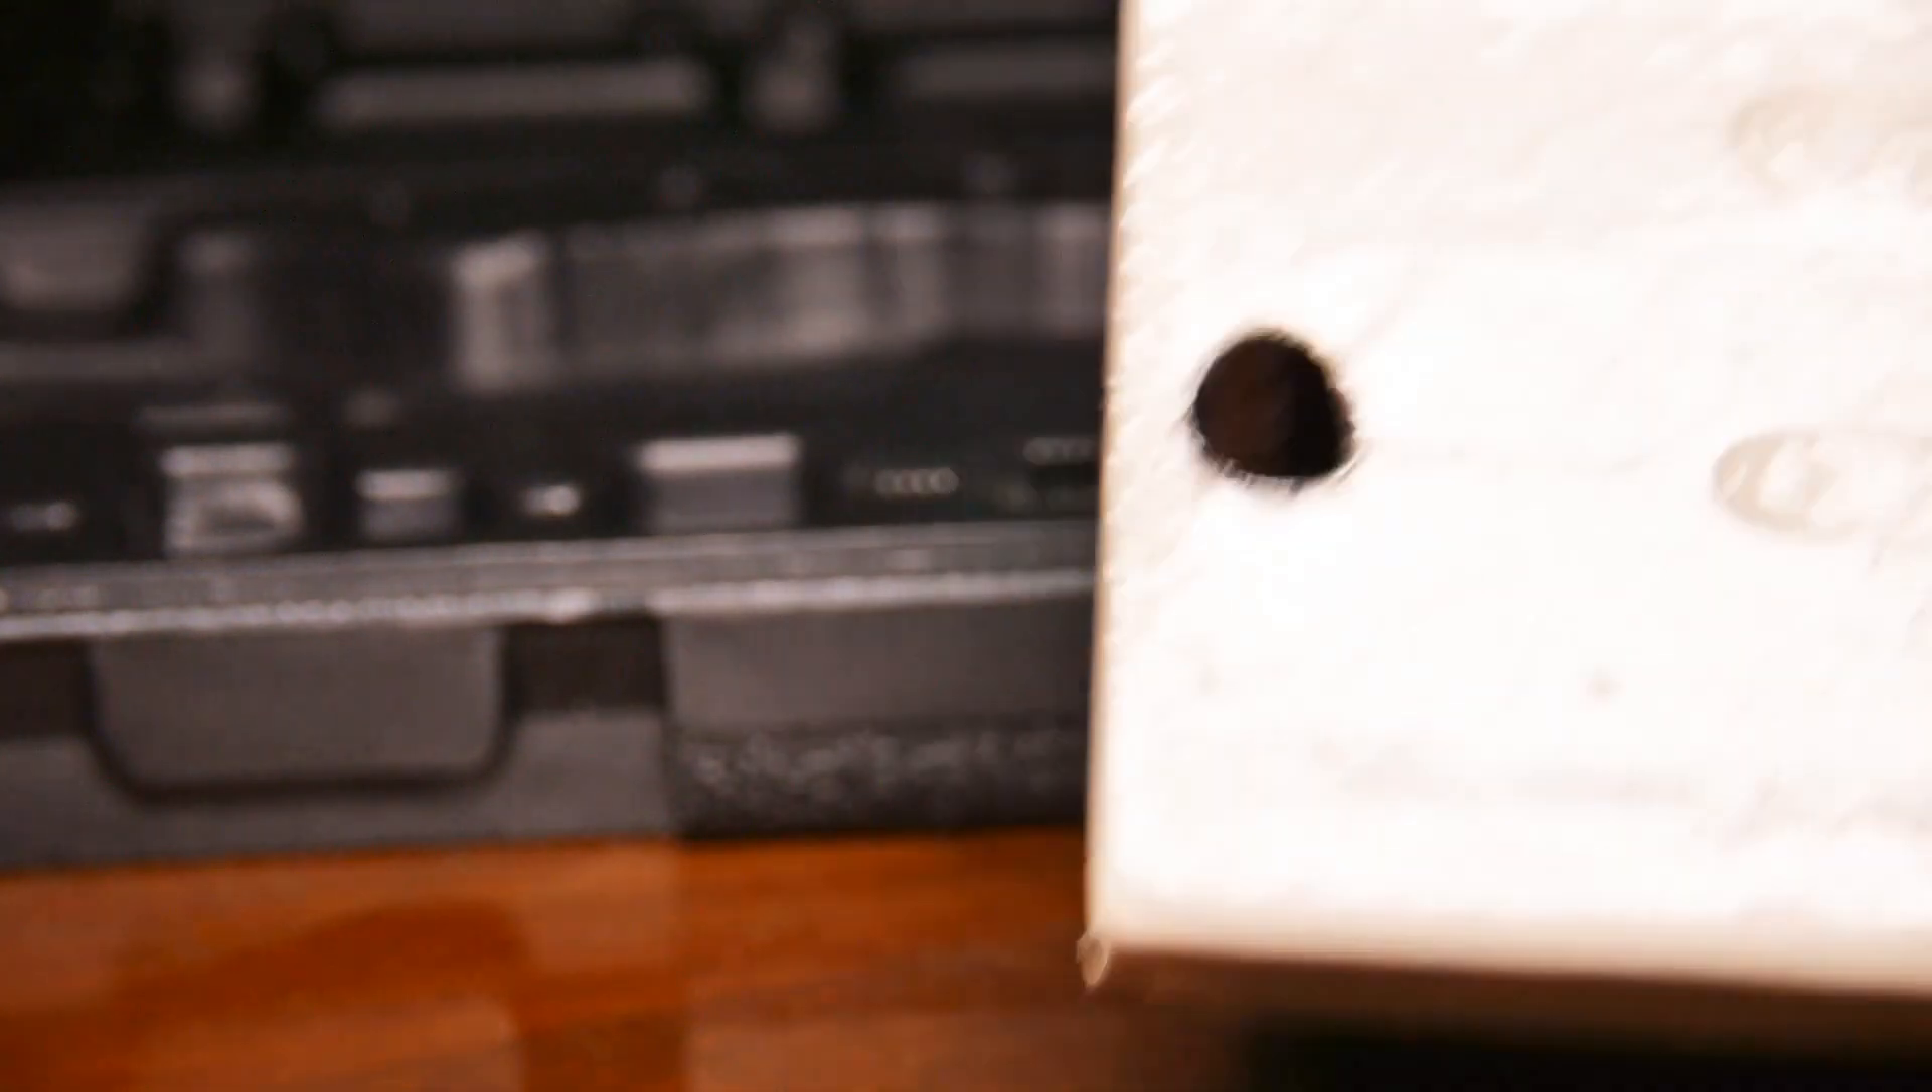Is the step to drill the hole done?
Yes.